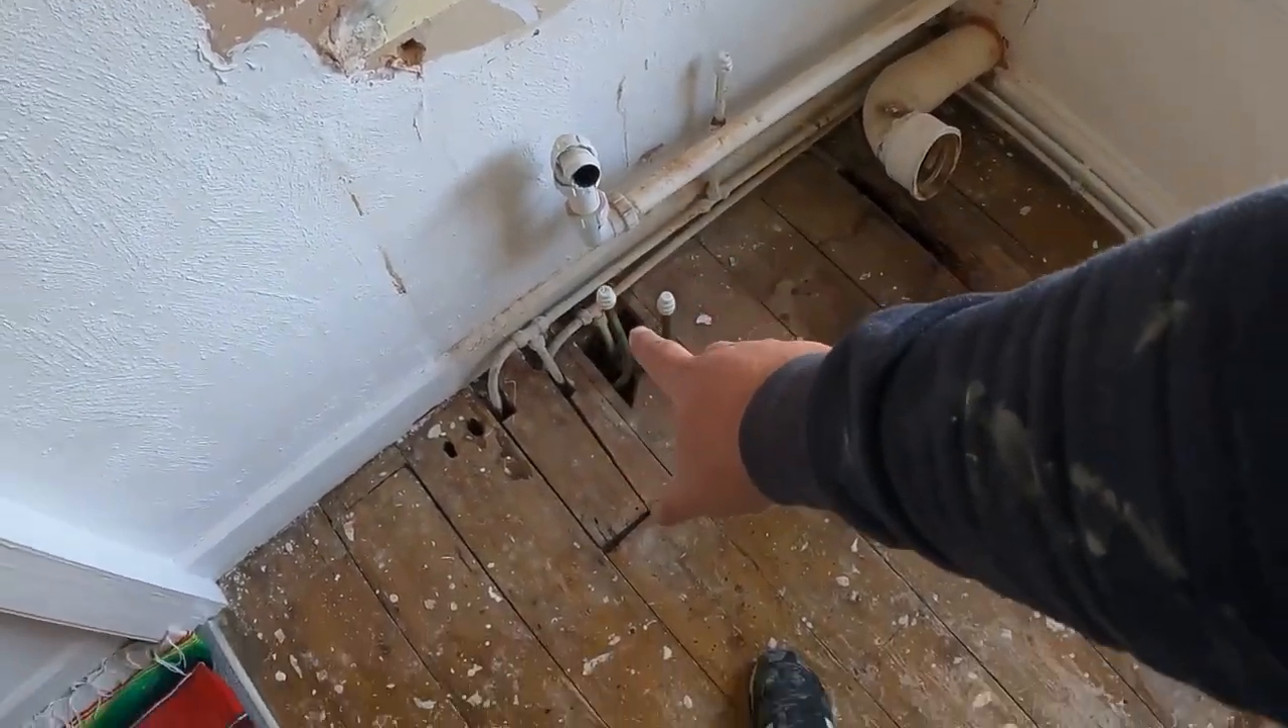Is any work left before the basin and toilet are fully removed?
No.